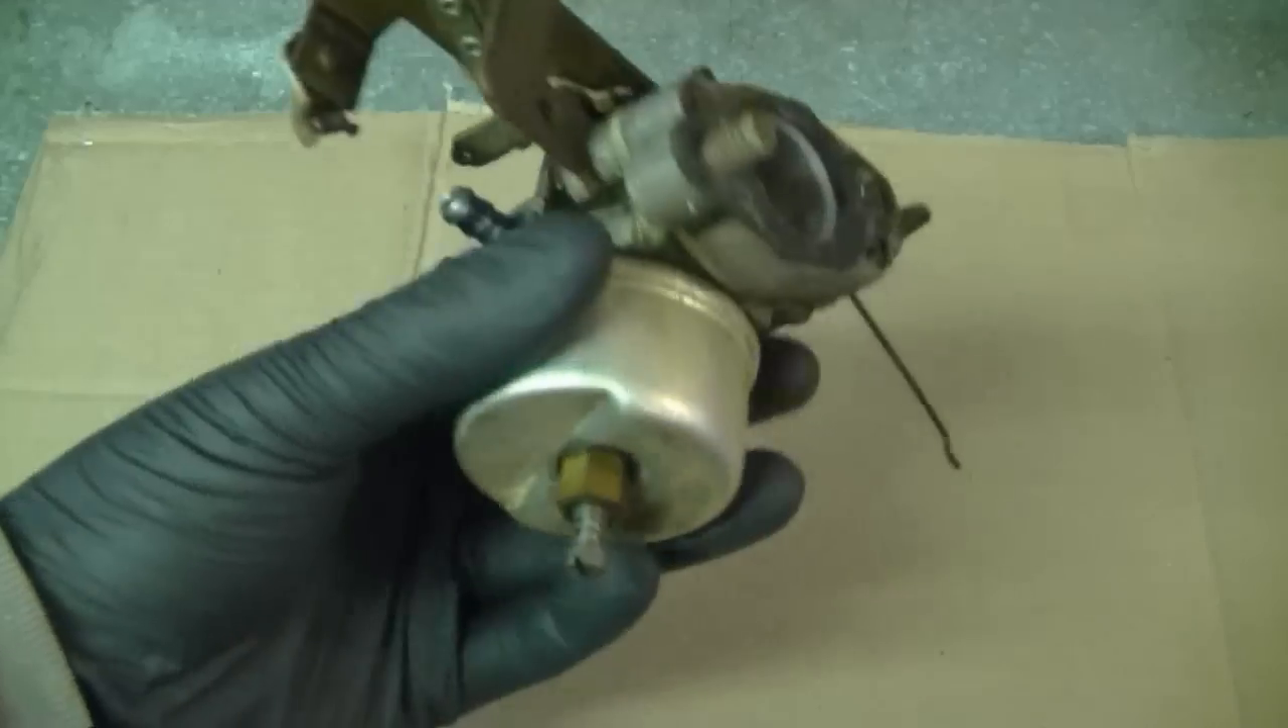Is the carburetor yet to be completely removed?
No.